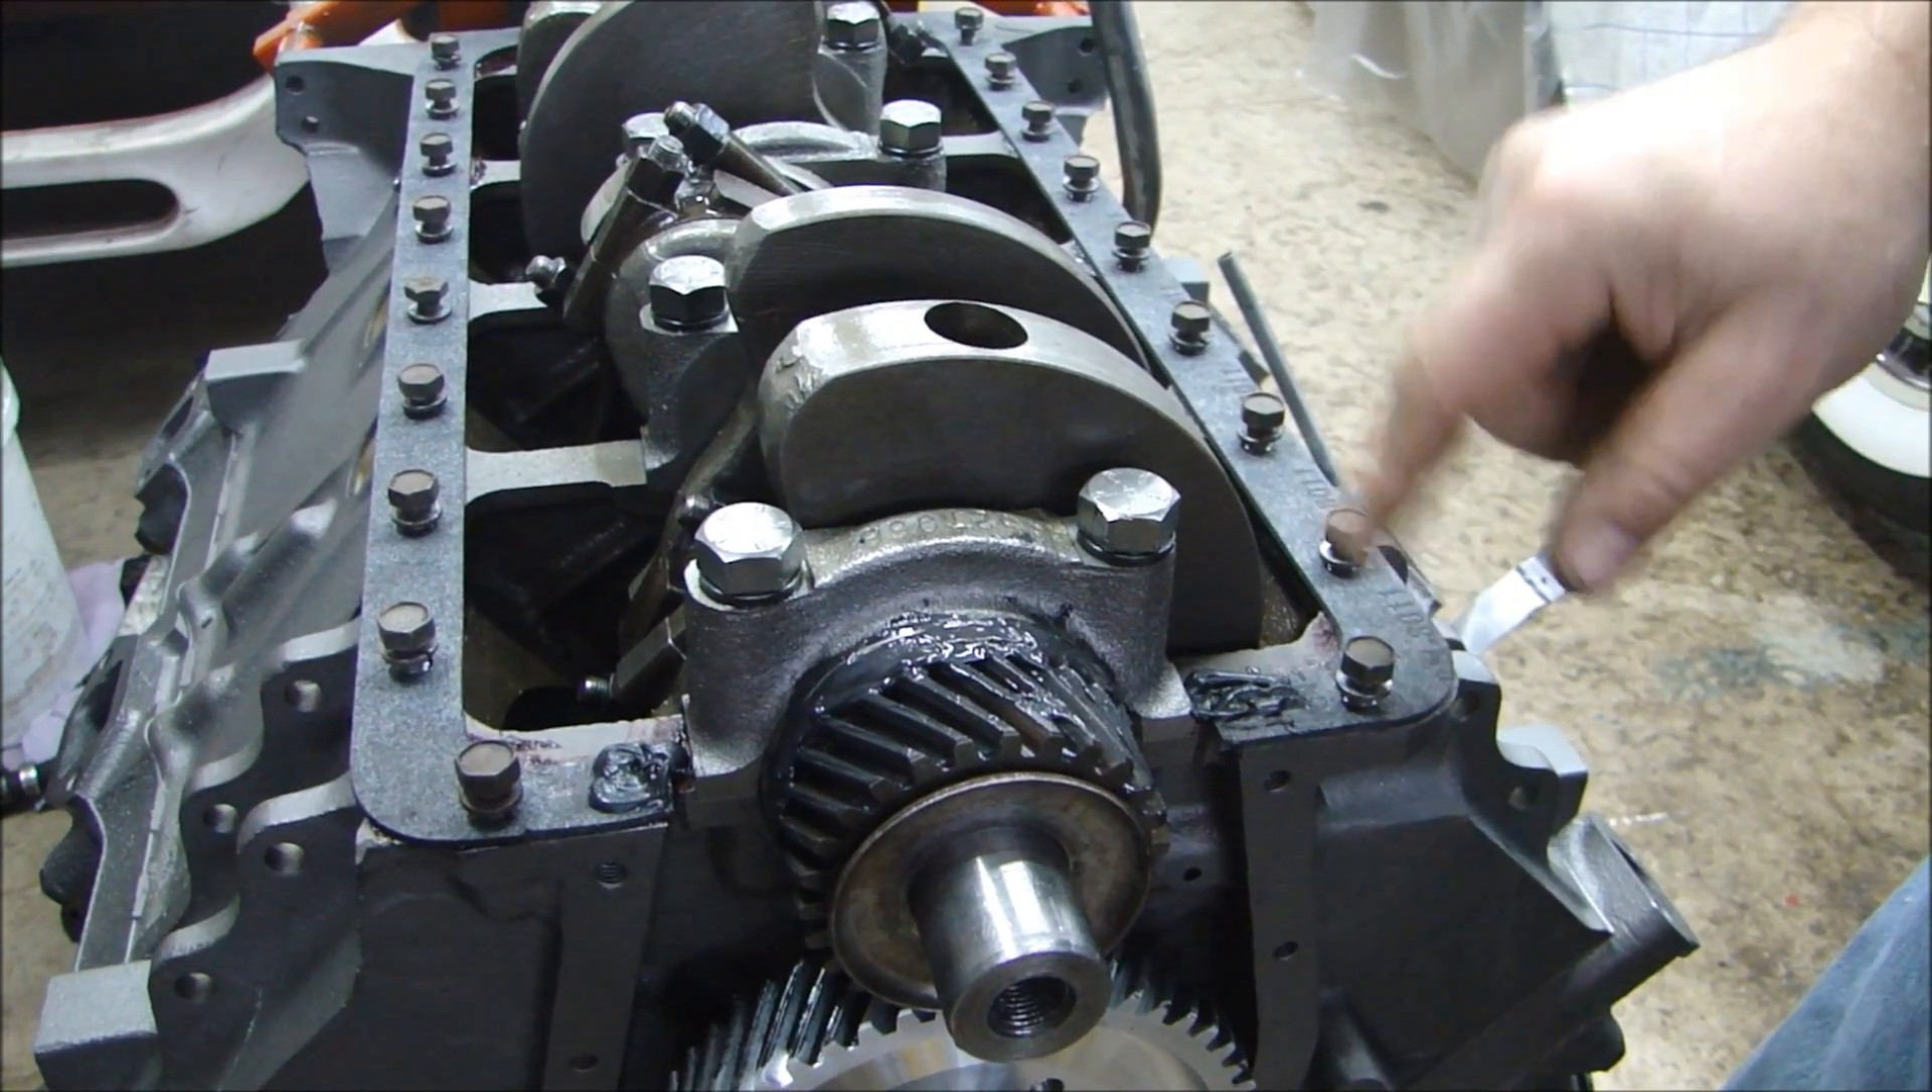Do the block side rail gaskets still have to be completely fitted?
No.